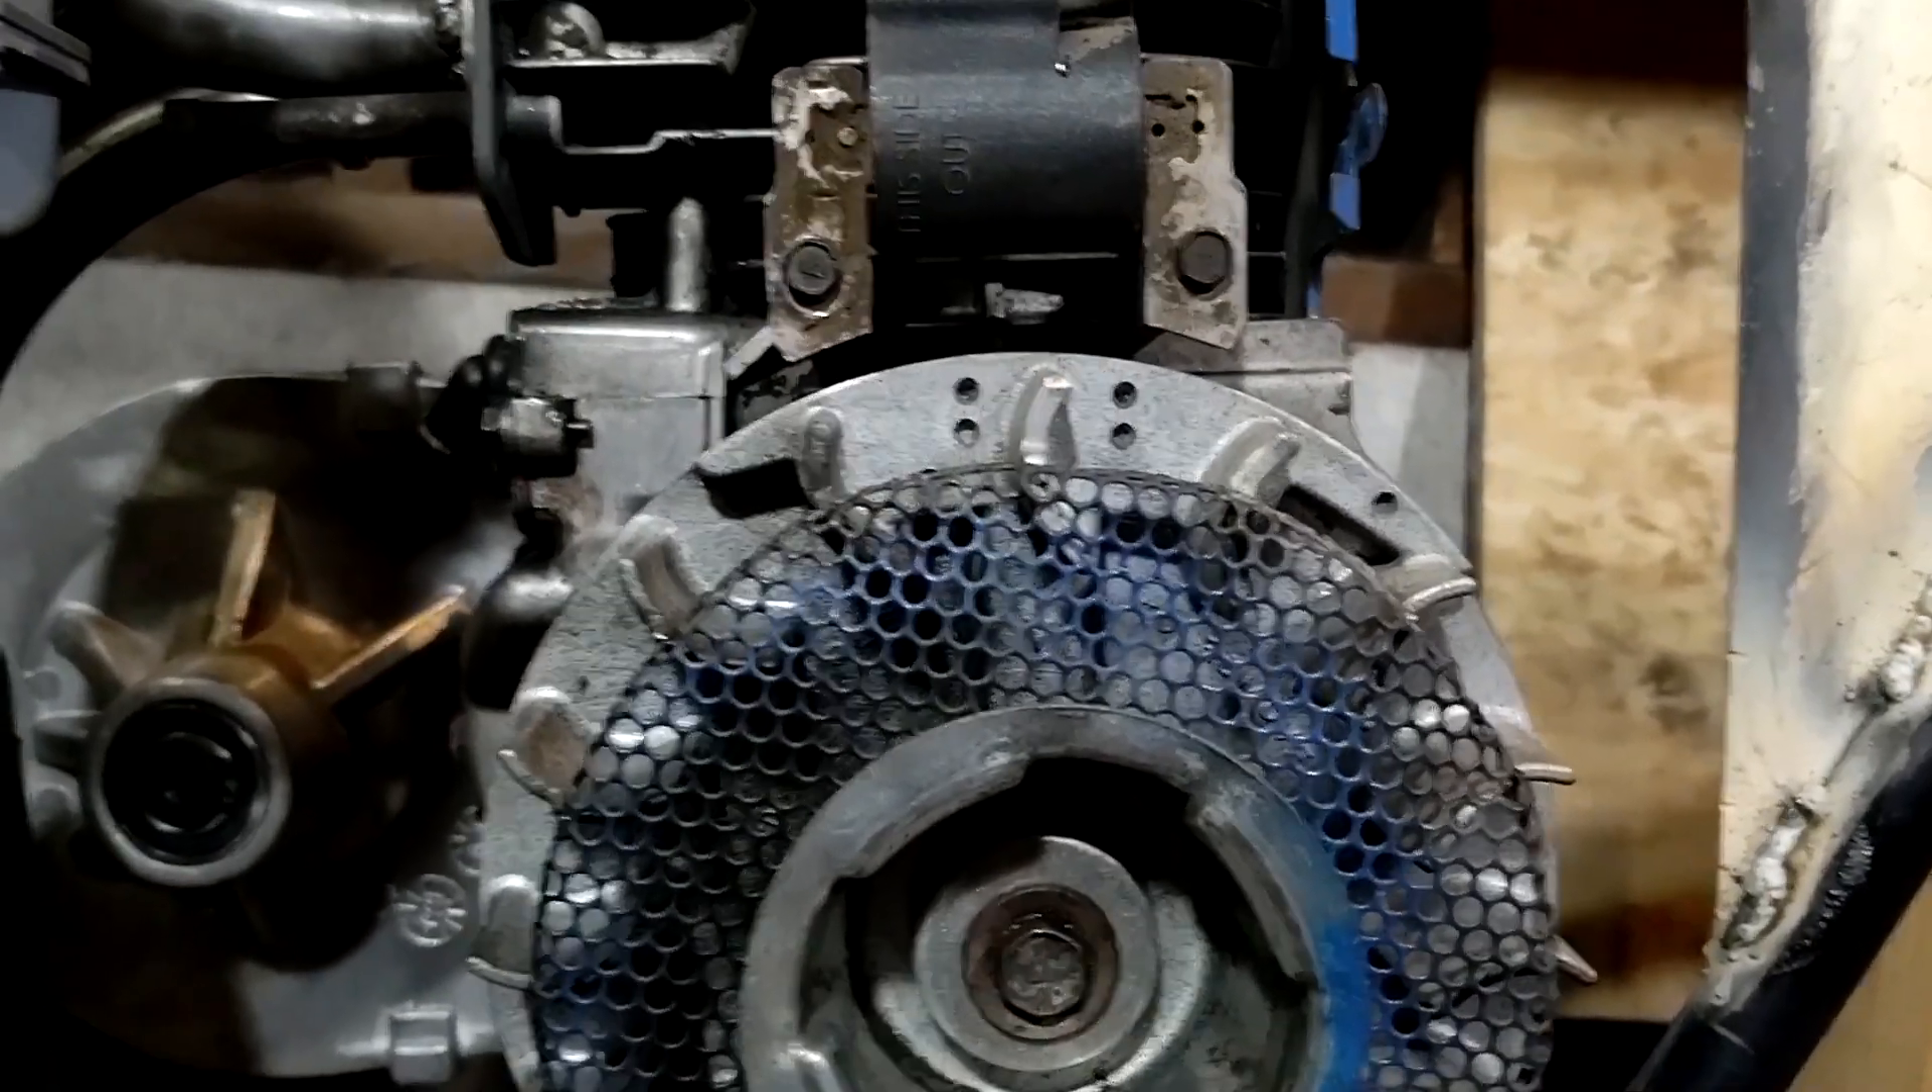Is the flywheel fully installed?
Yes.